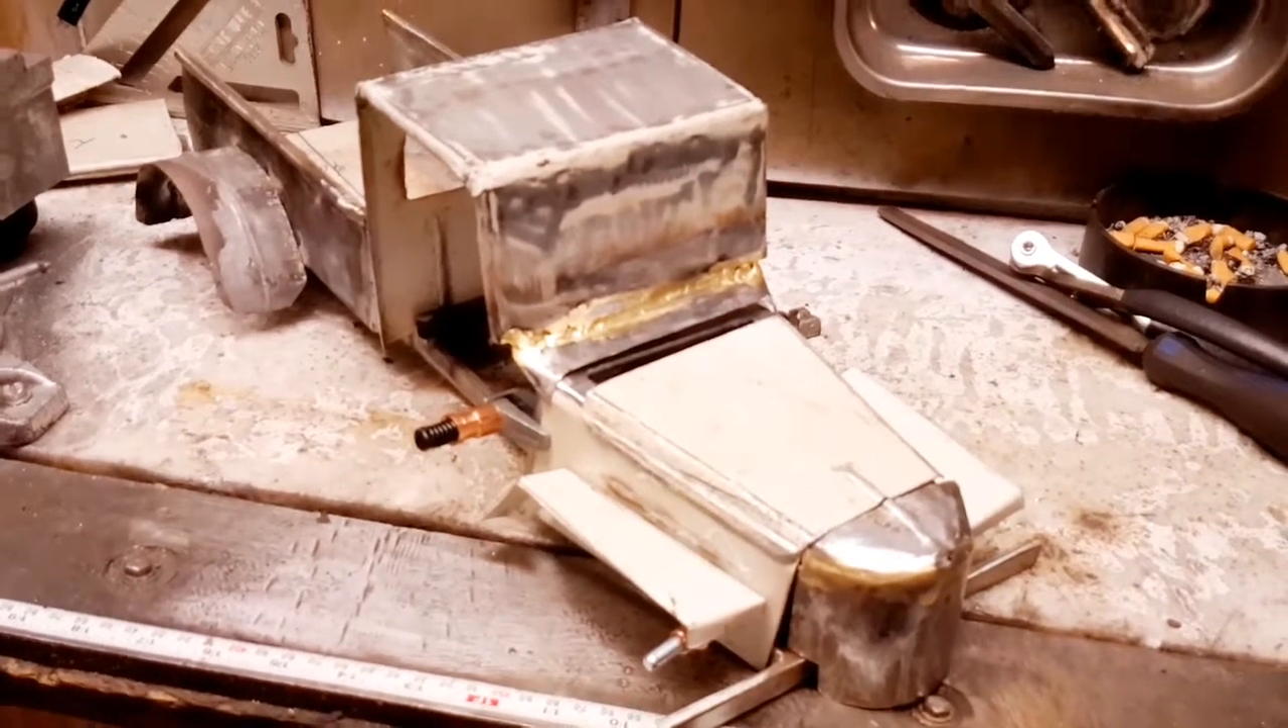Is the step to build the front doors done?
No.